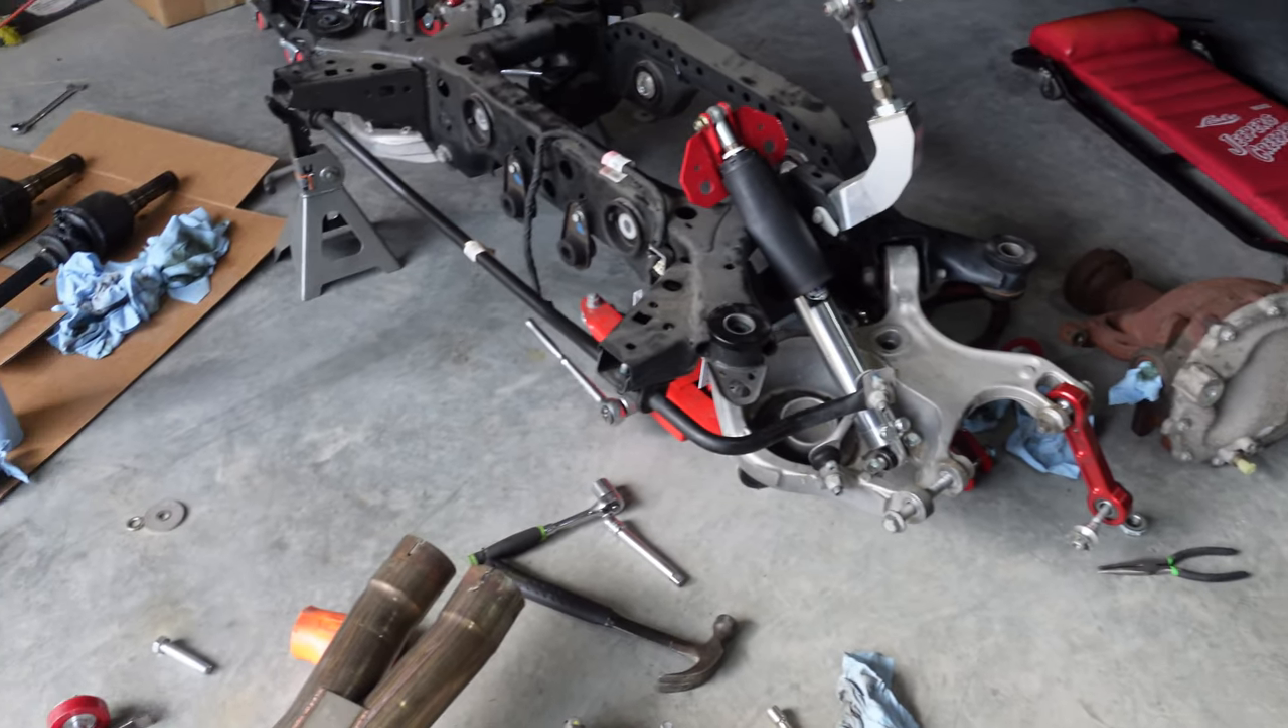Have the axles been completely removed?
Yes.